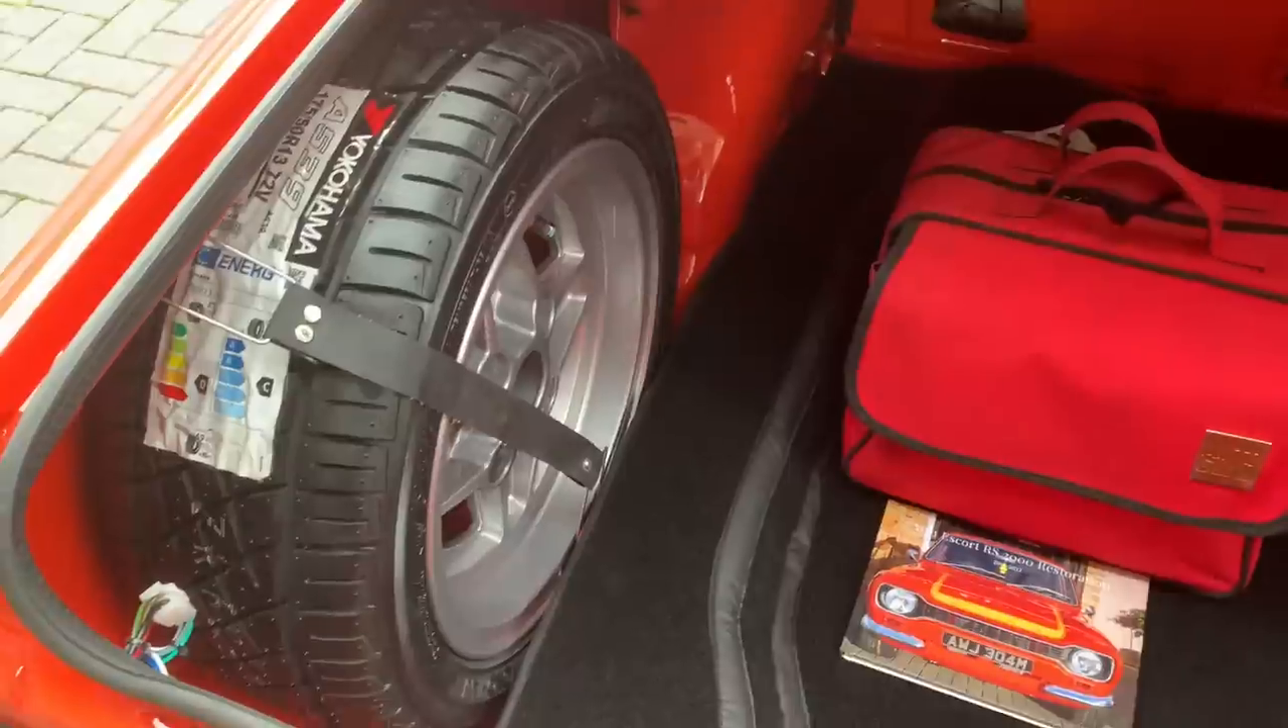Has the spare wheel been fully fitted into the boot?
Yes.